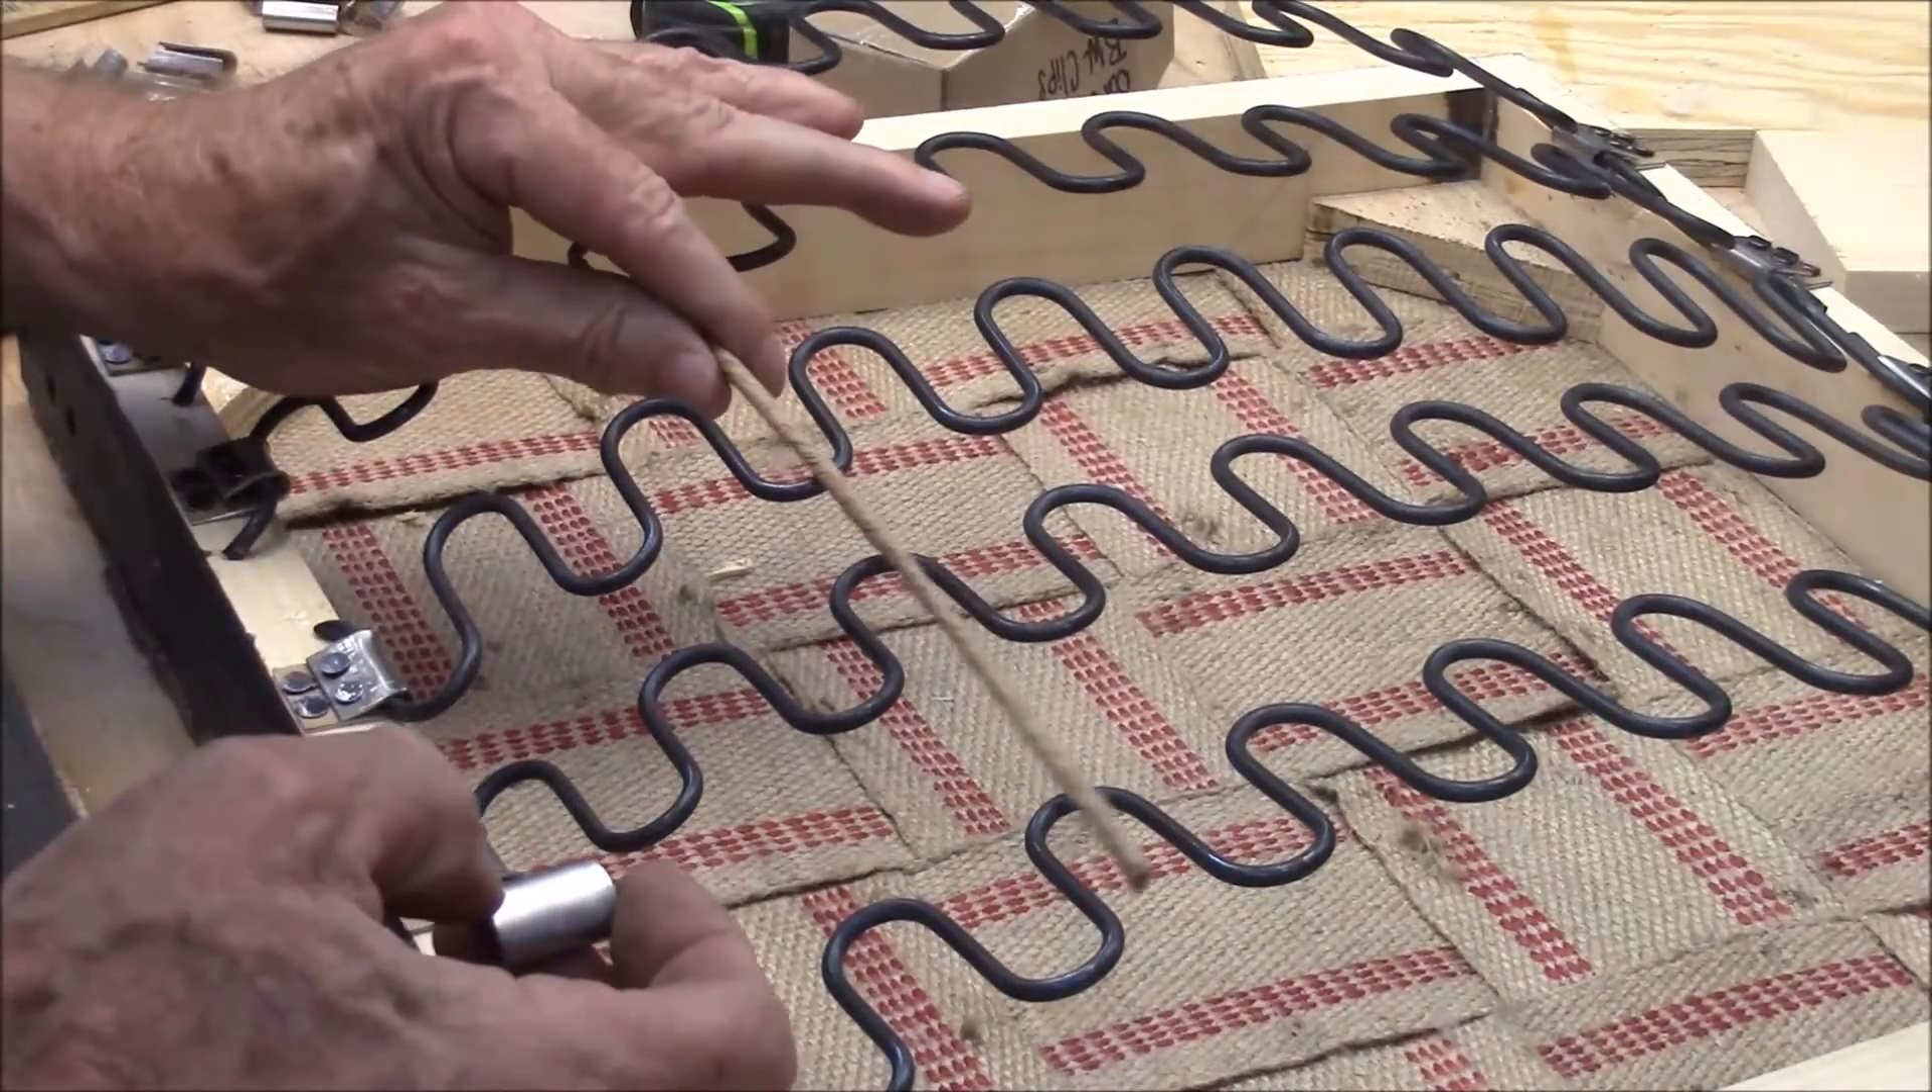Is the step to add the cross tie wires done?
No.